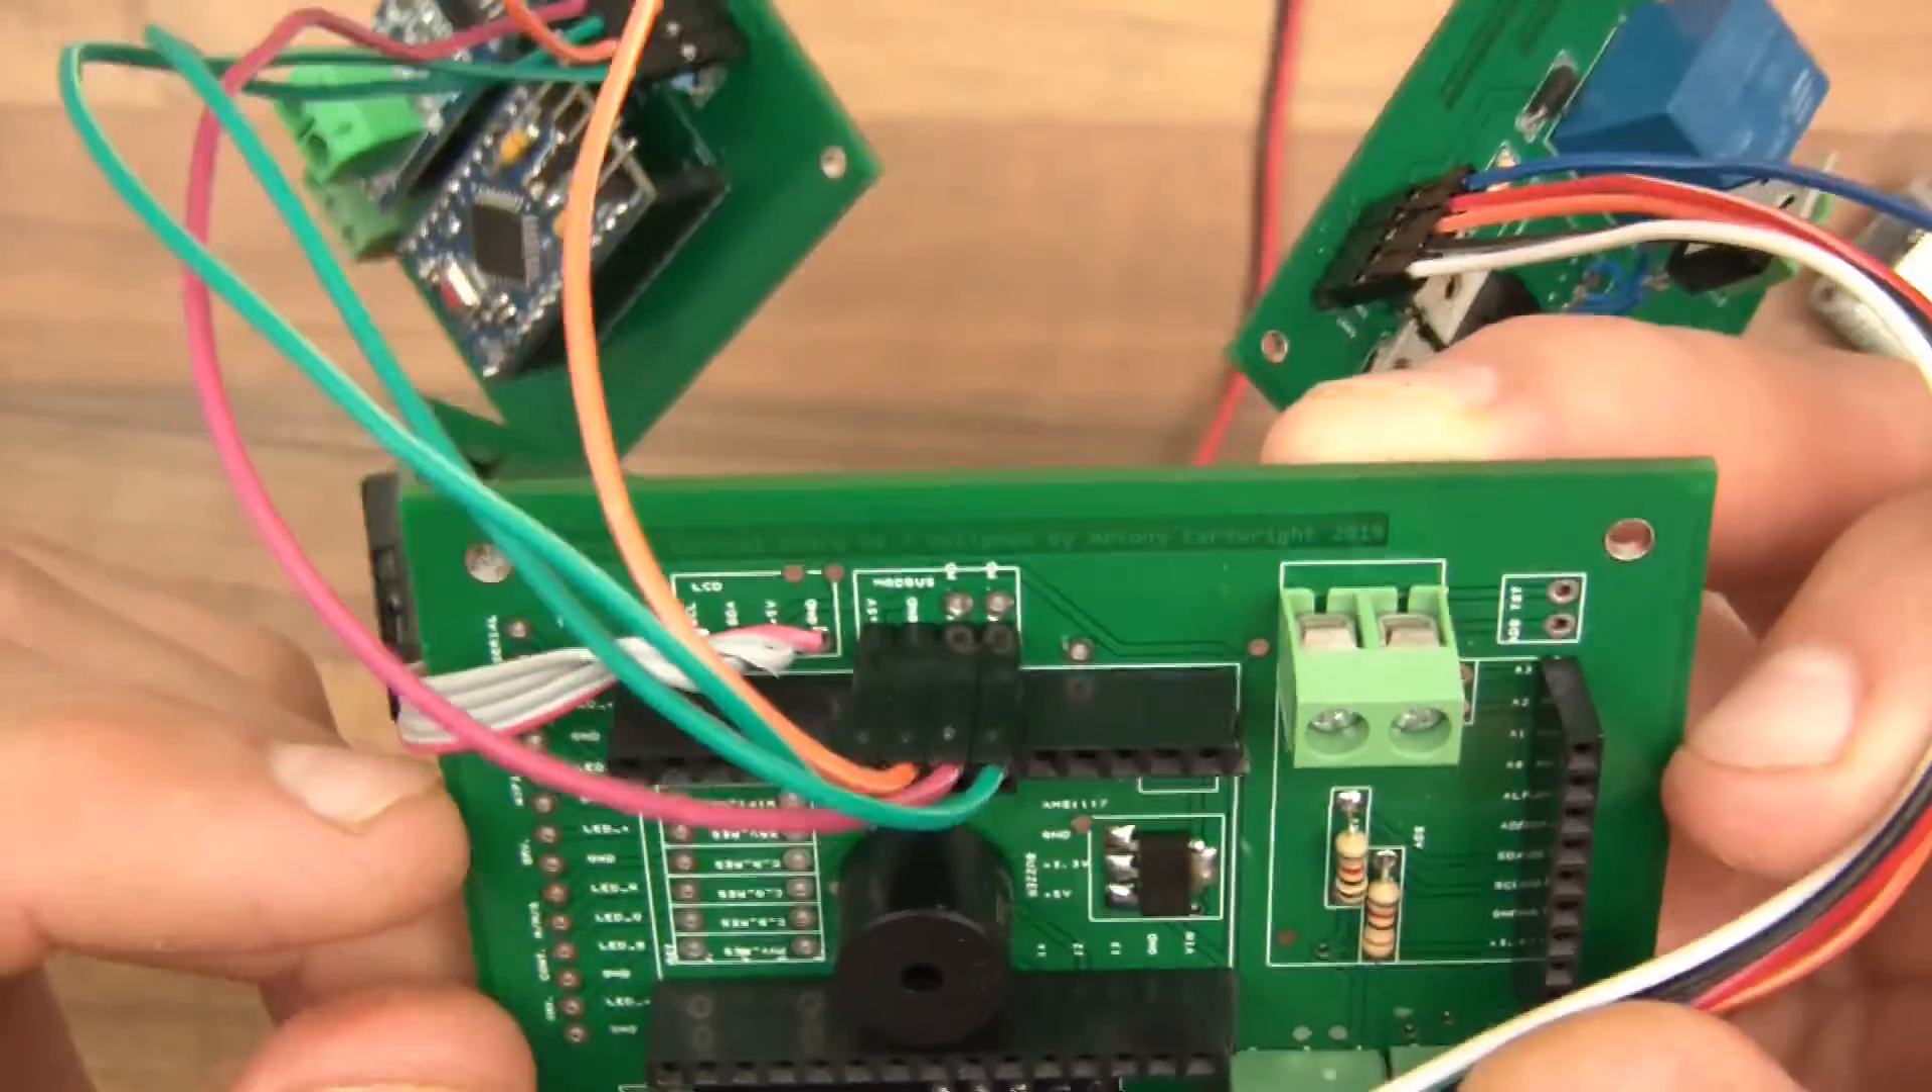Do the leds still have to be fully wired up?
Yes.